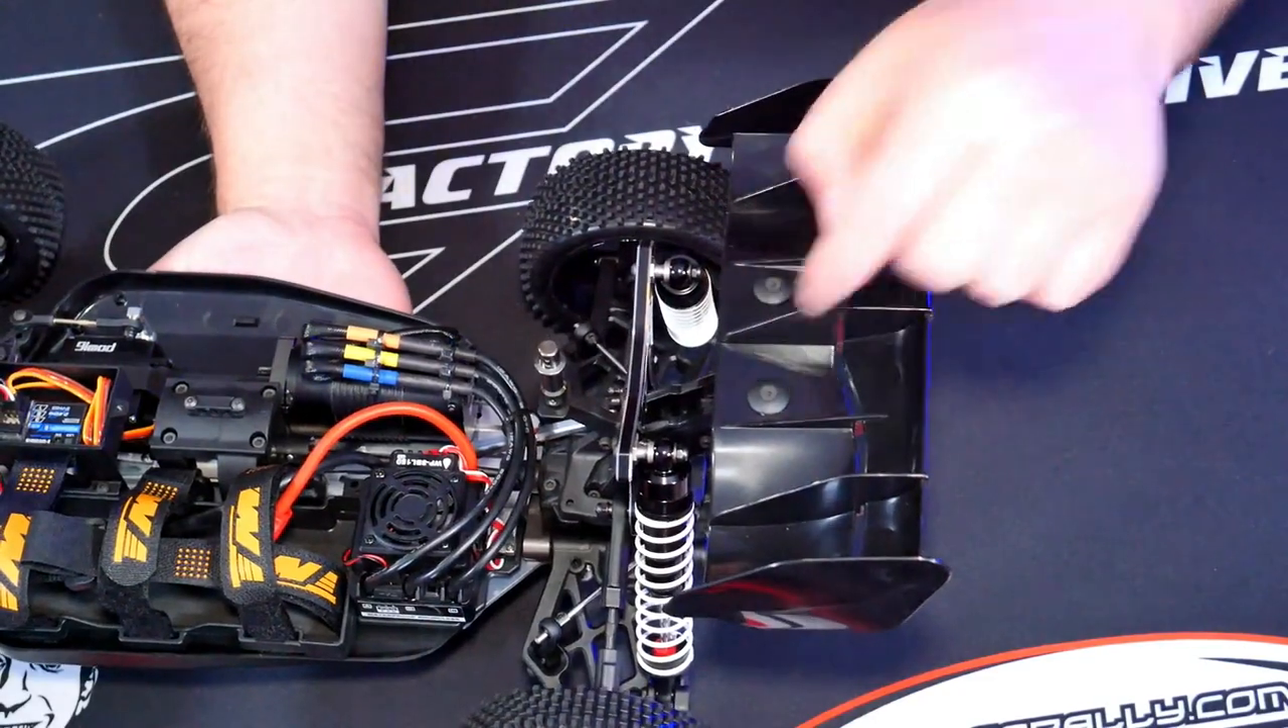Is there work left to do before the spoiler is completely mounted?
No.